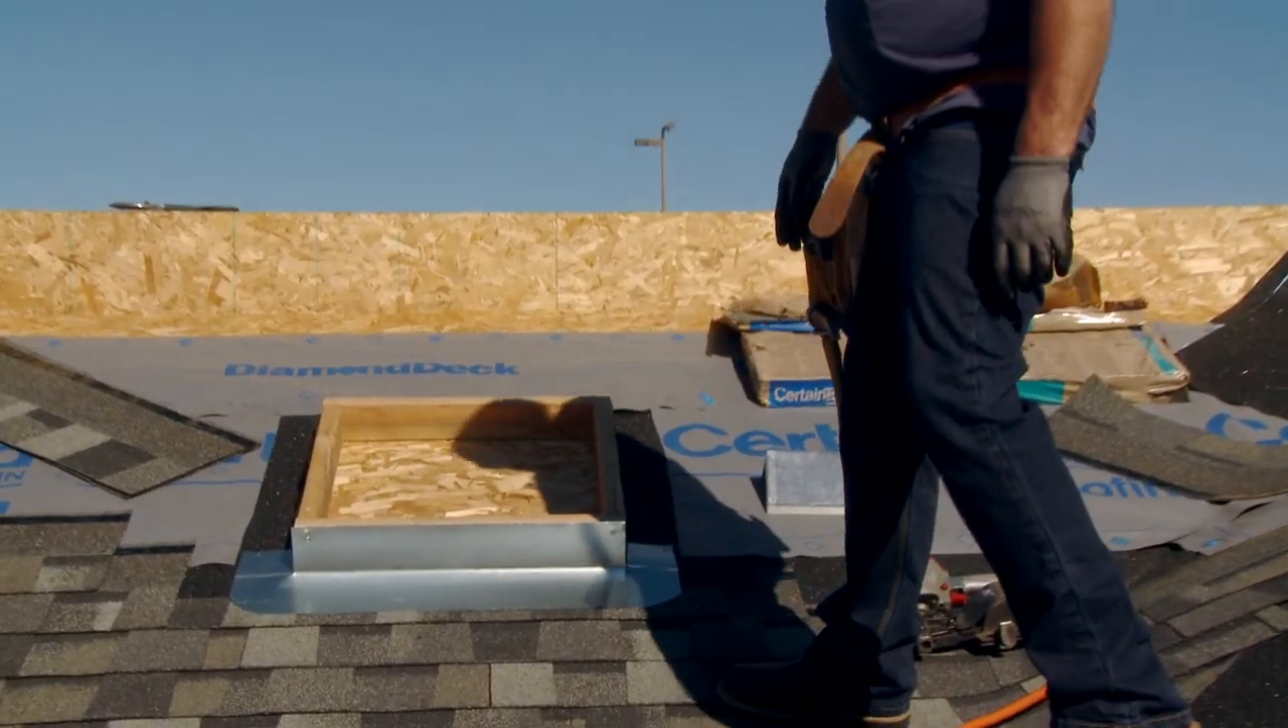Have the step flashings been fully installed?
No.